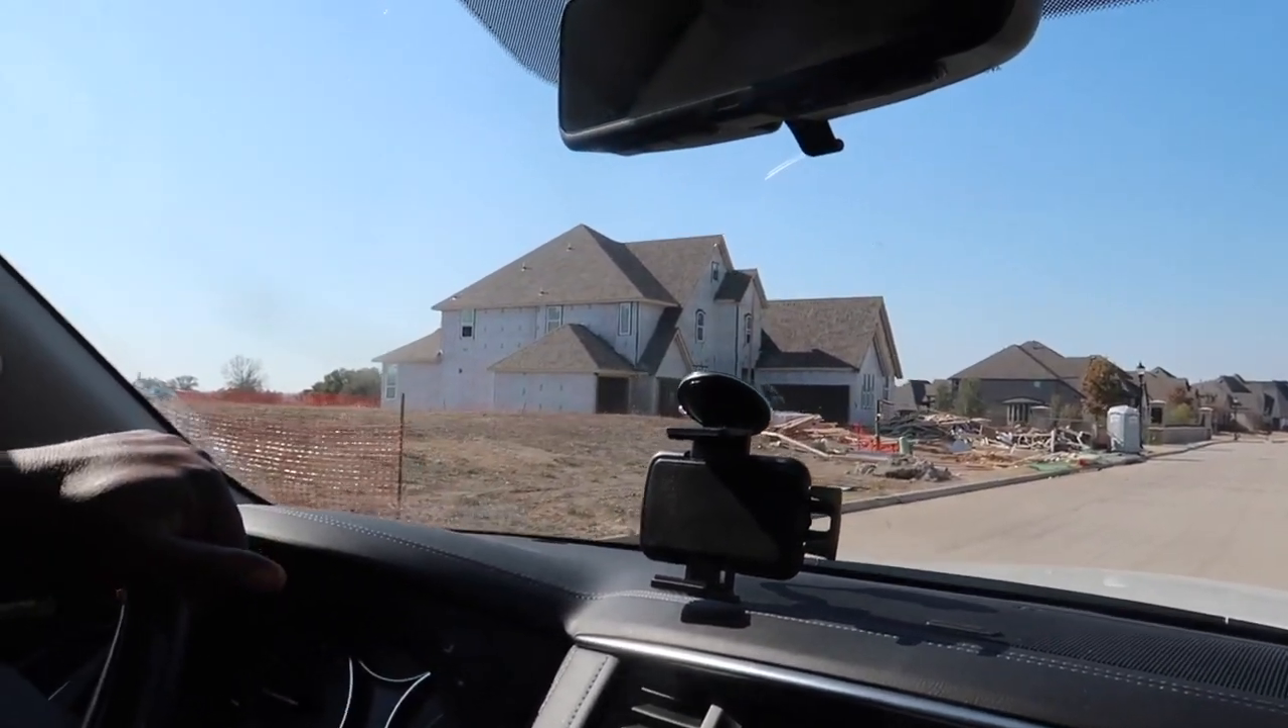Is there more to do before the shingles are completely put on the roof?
No.